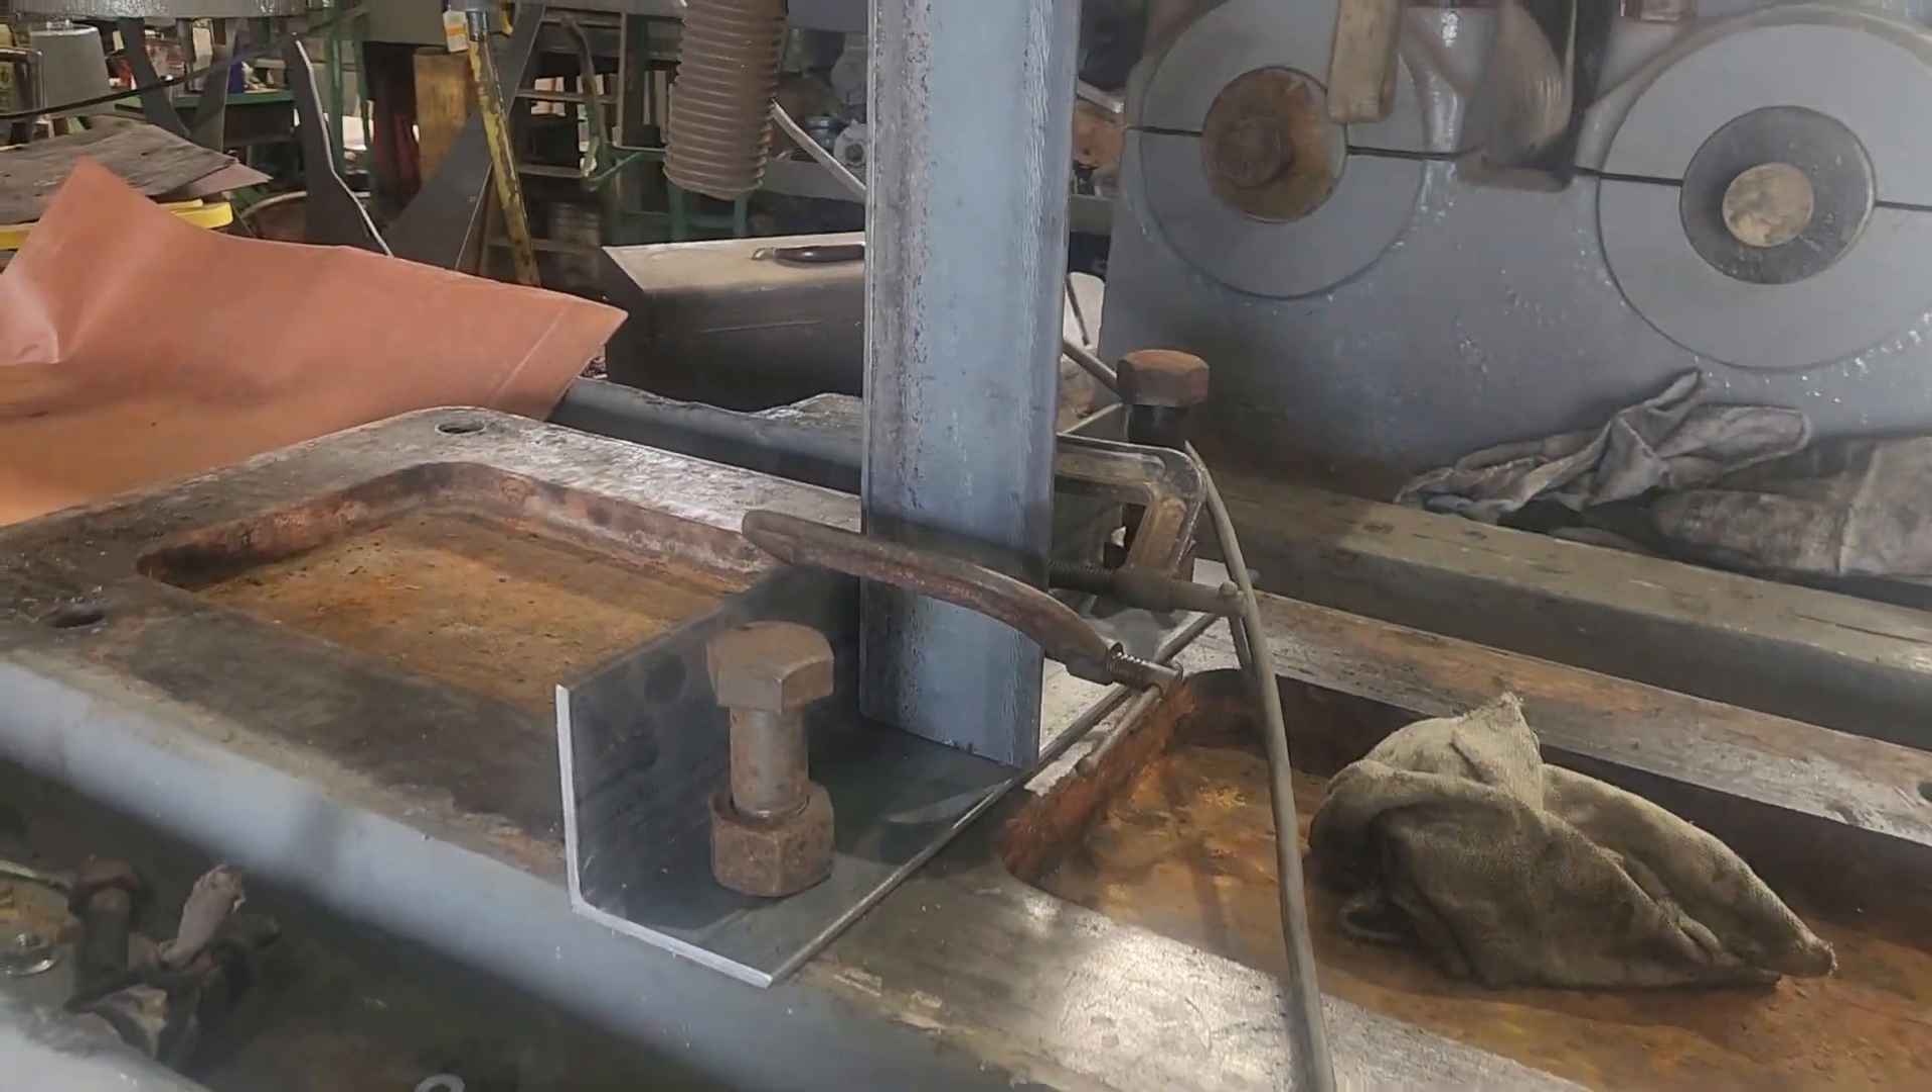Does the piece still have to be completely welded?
Yes.